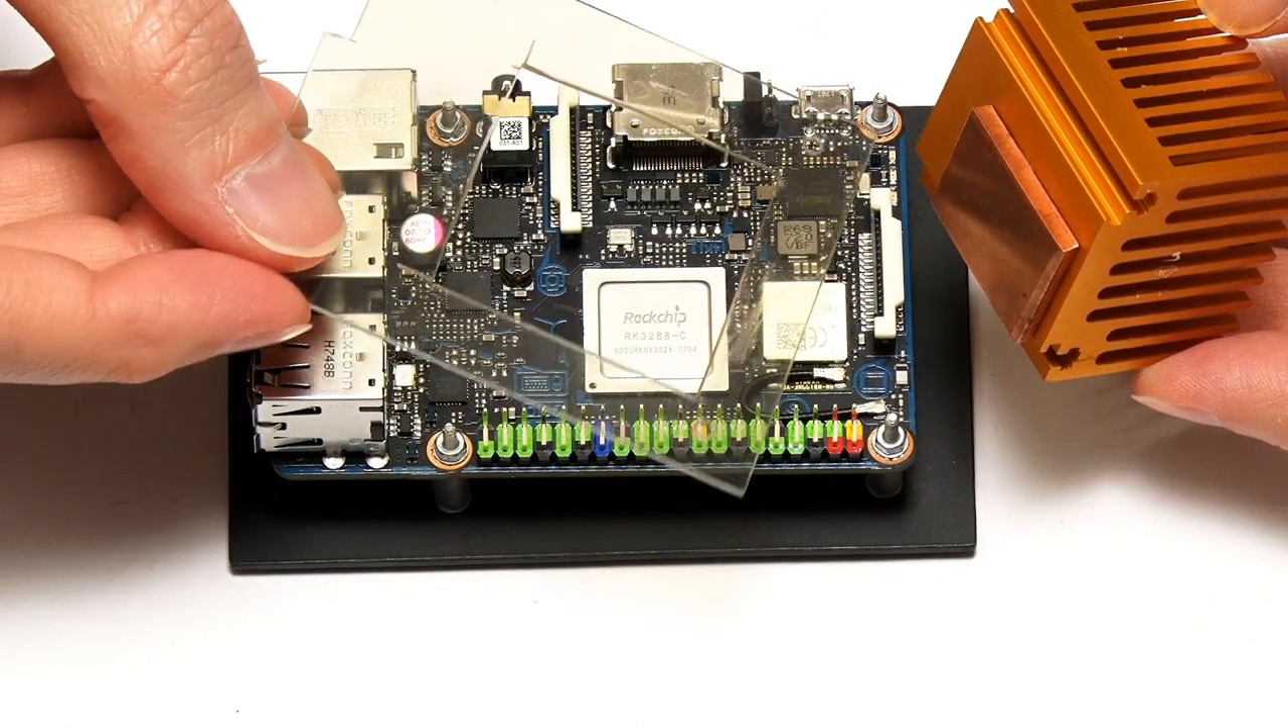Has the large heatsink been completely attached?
No.